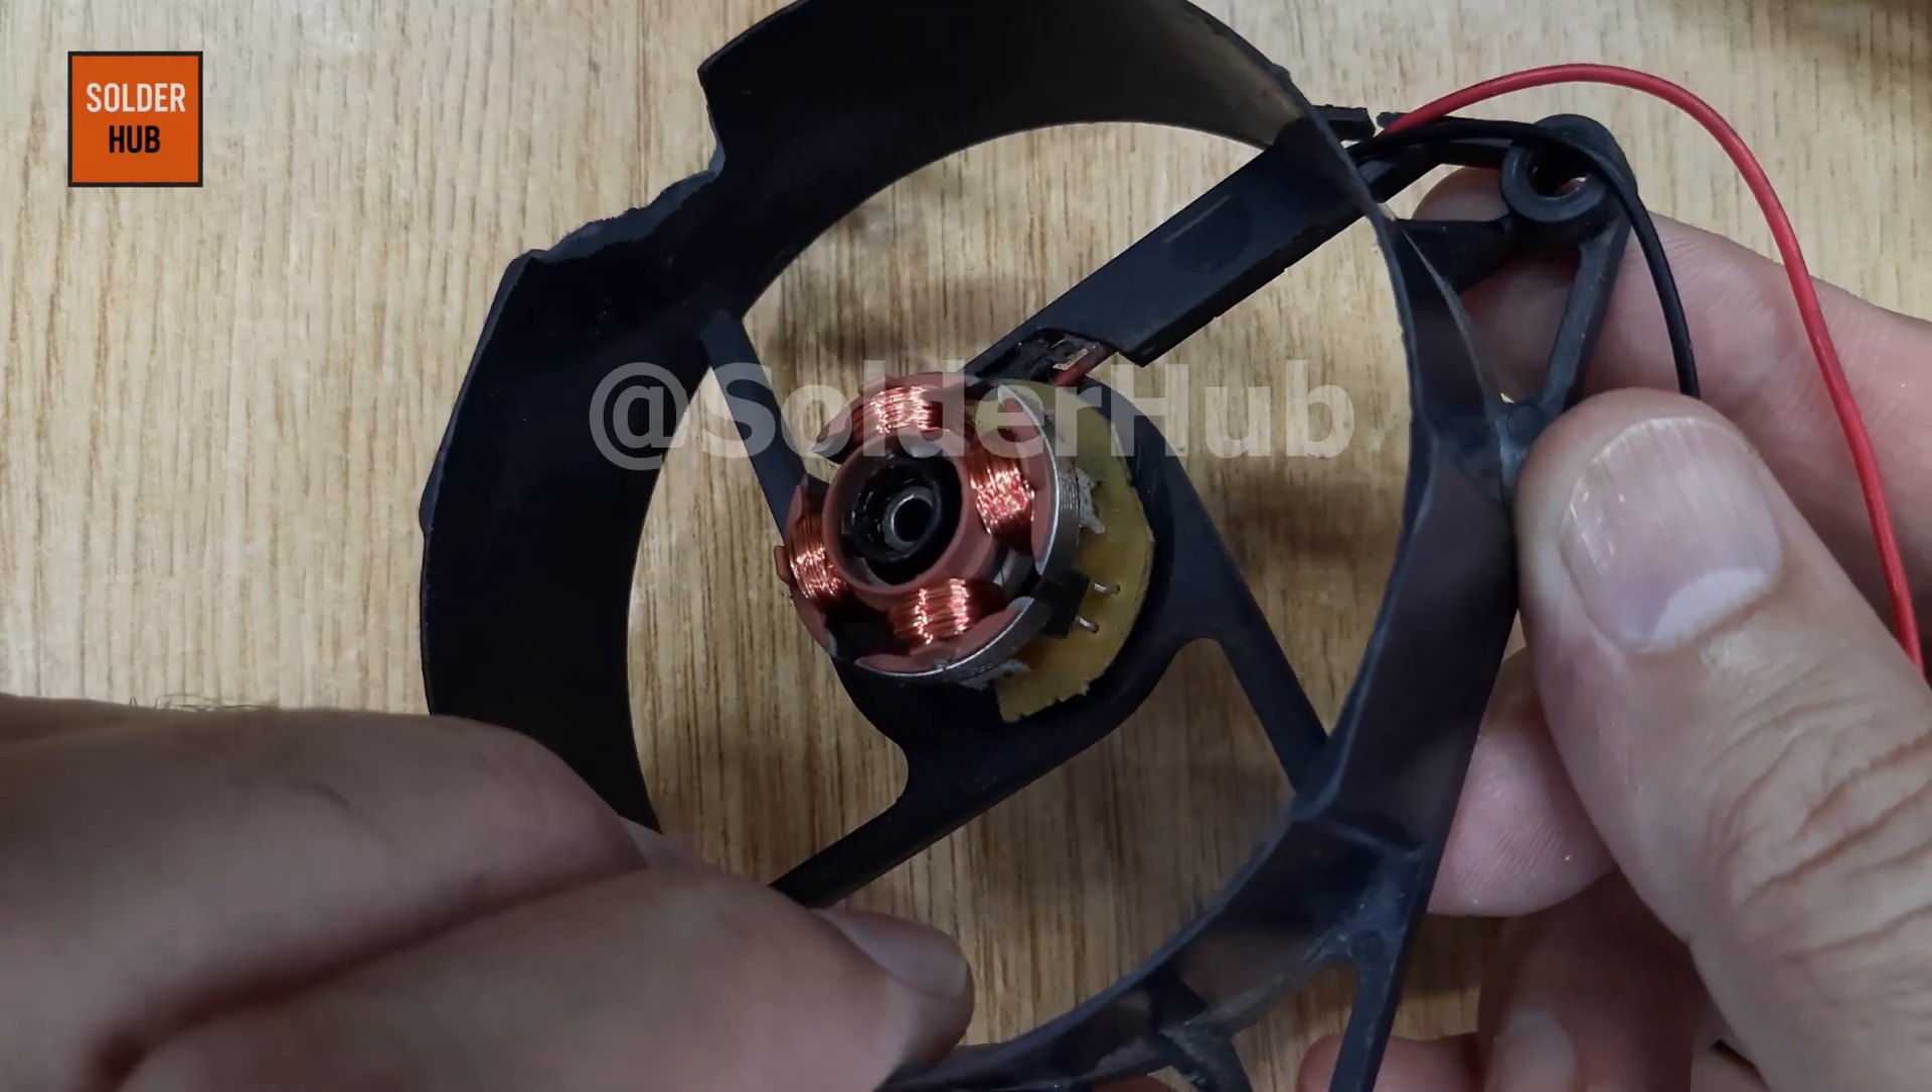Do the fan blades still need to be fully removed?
No.